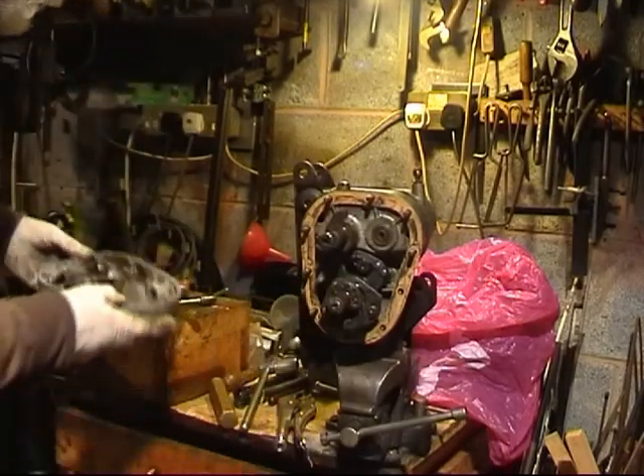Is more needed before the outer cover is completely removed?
No.